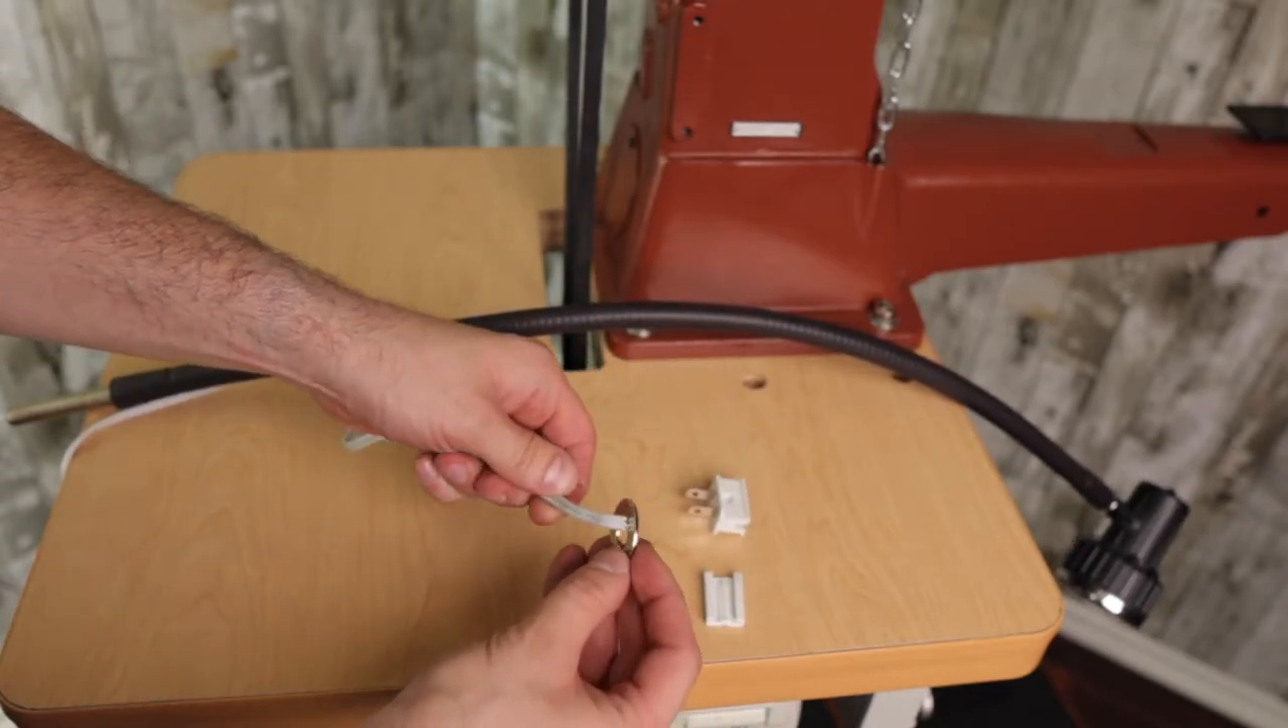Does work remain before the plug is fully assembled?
Yes.